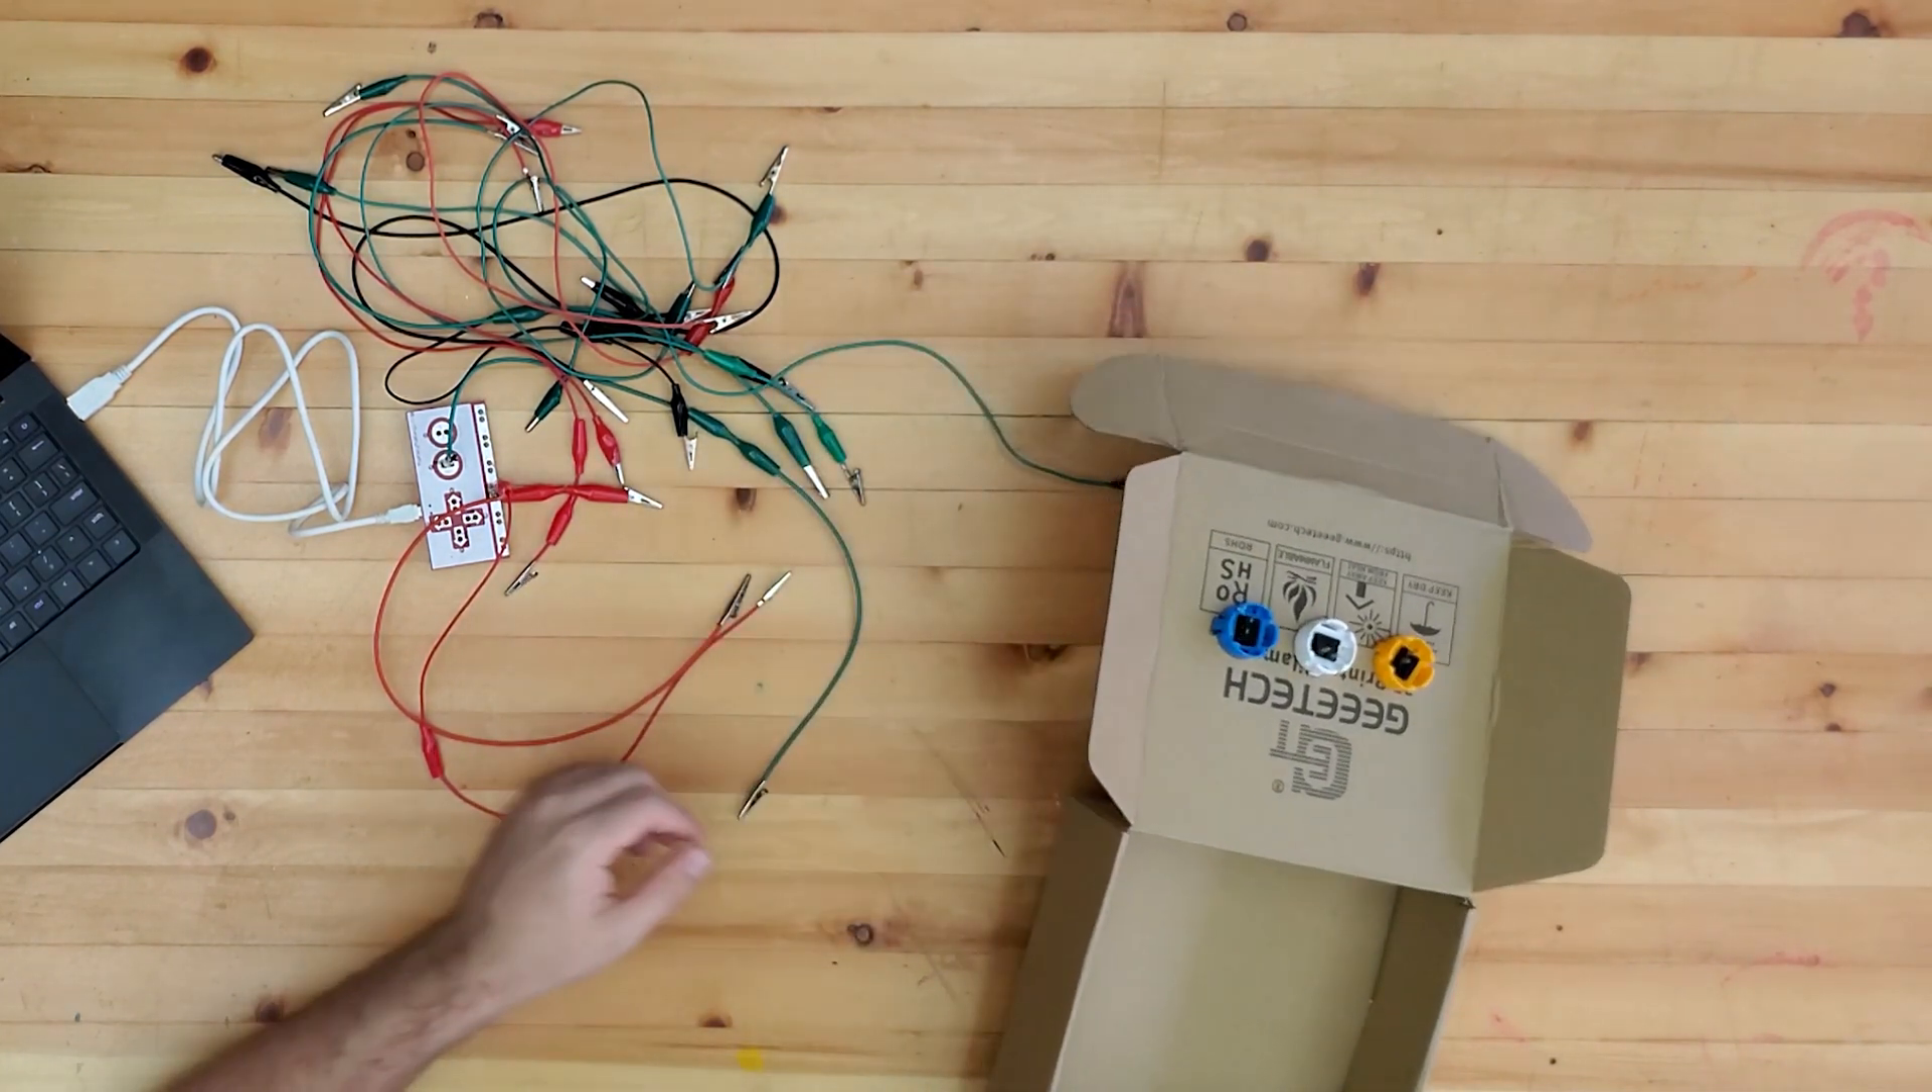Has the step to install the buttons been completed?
Yes.